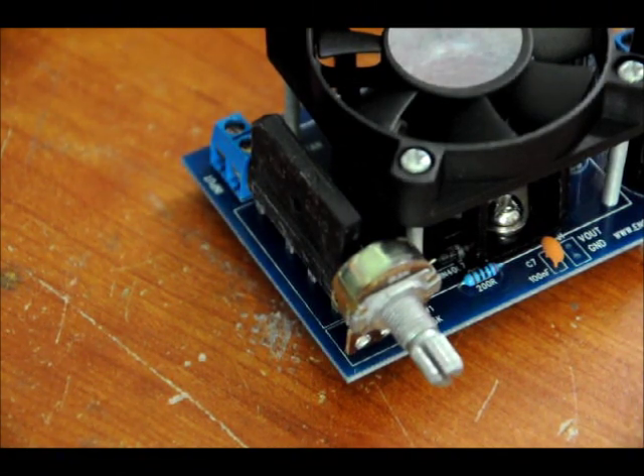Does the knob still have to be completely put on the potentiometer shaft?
Yes.